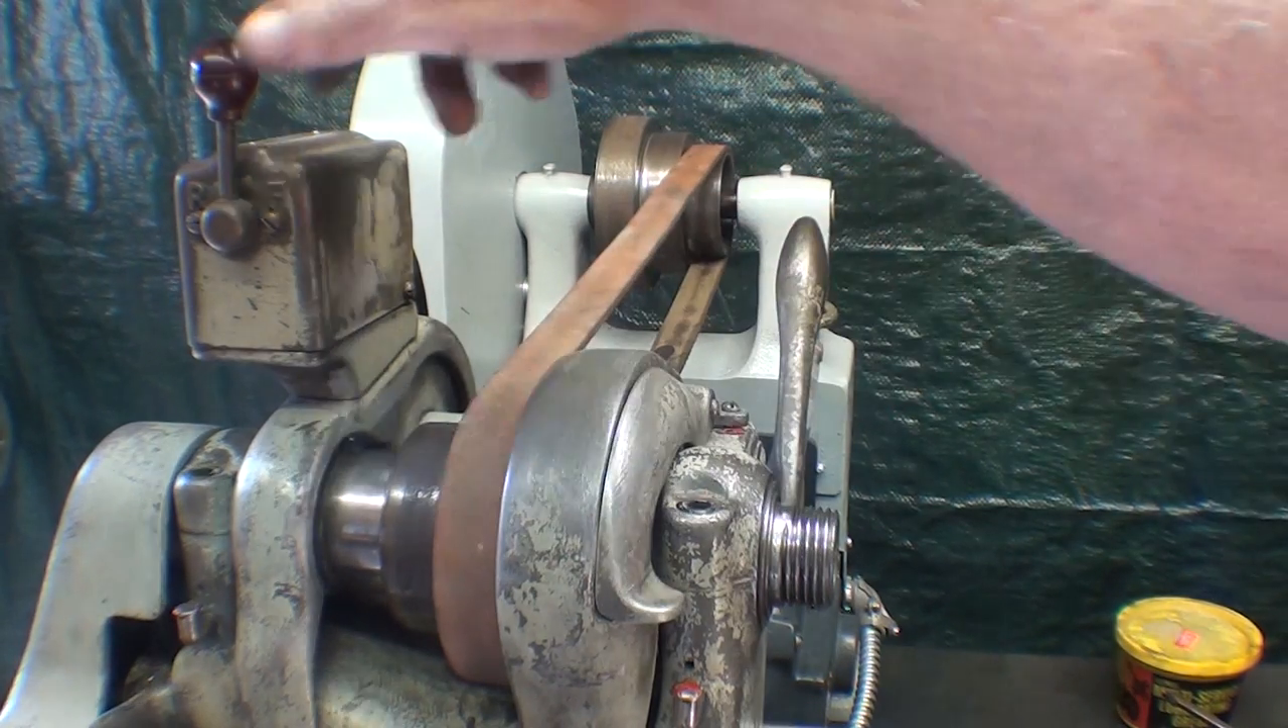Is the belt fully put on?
Yes.